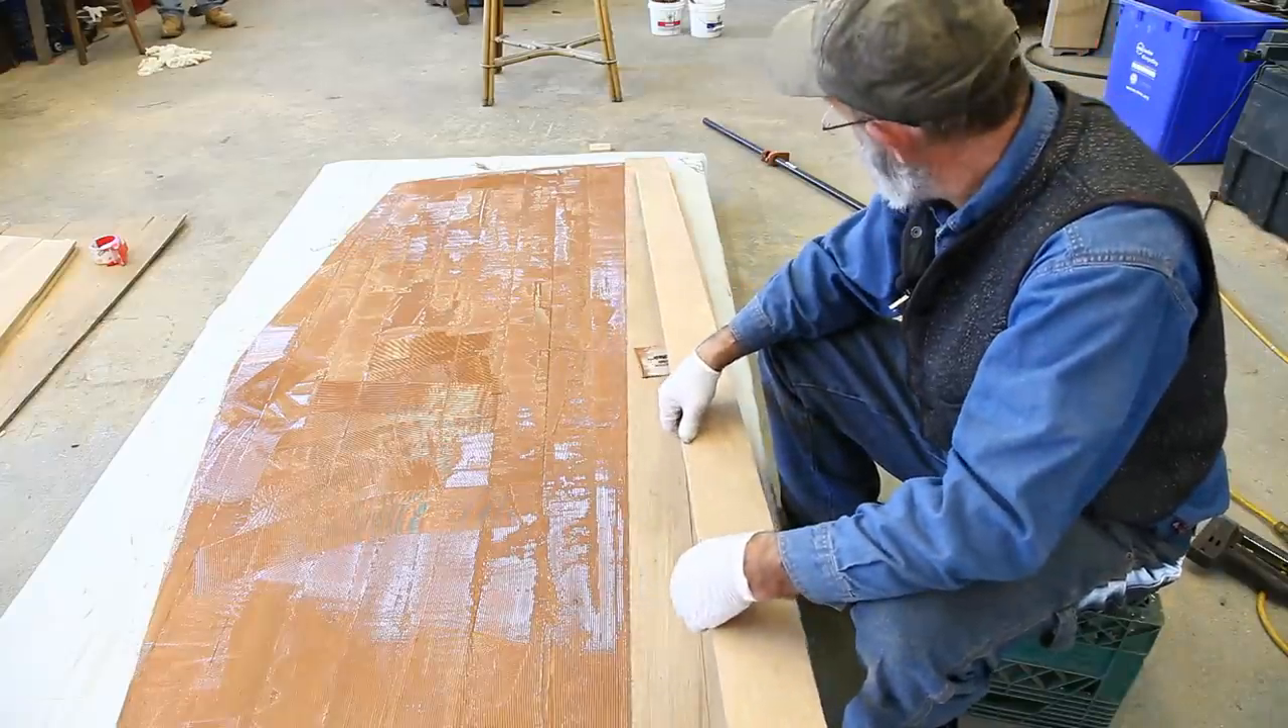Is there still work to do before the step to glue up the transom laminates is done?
Yes.